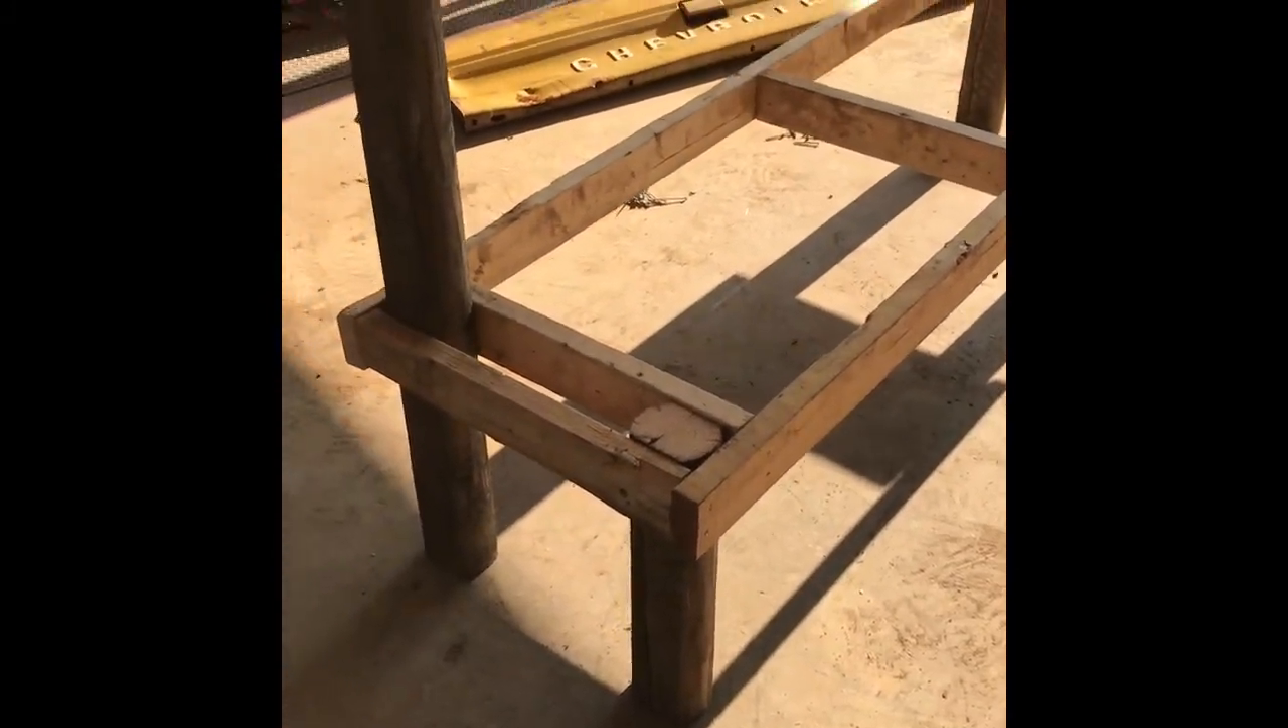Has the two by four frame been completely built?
Yes.